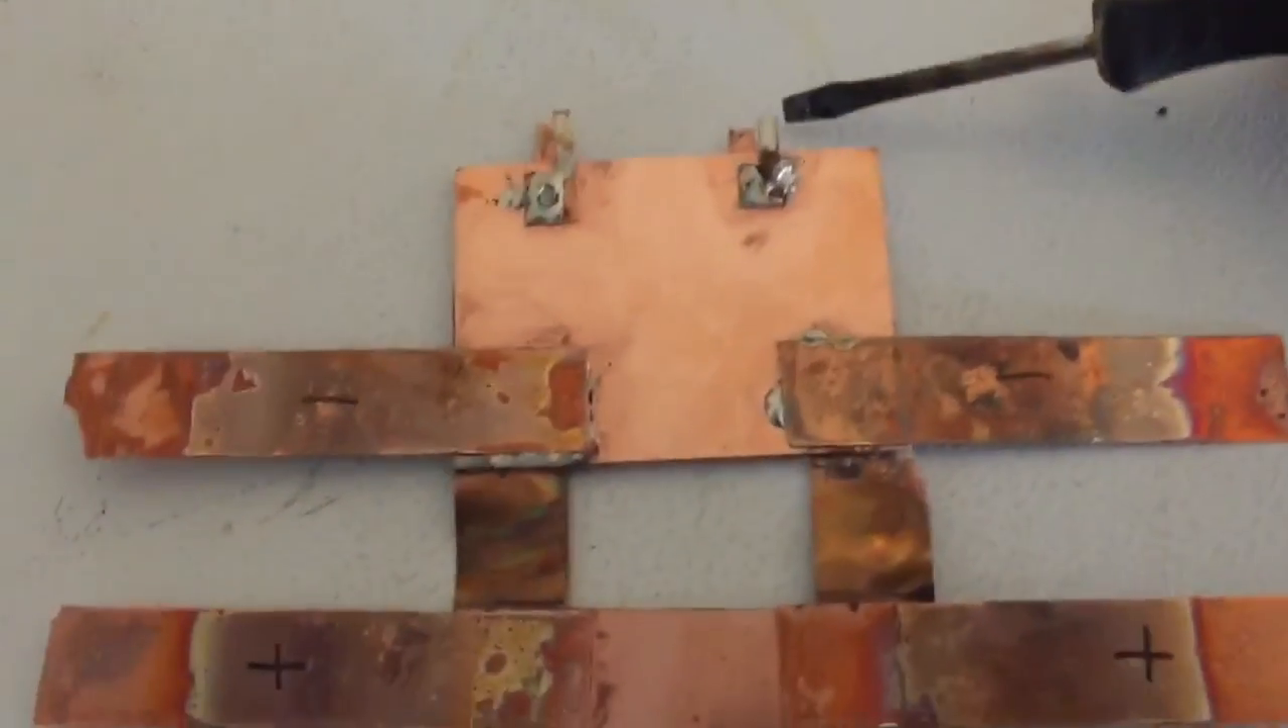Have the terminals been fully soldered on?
Yes.